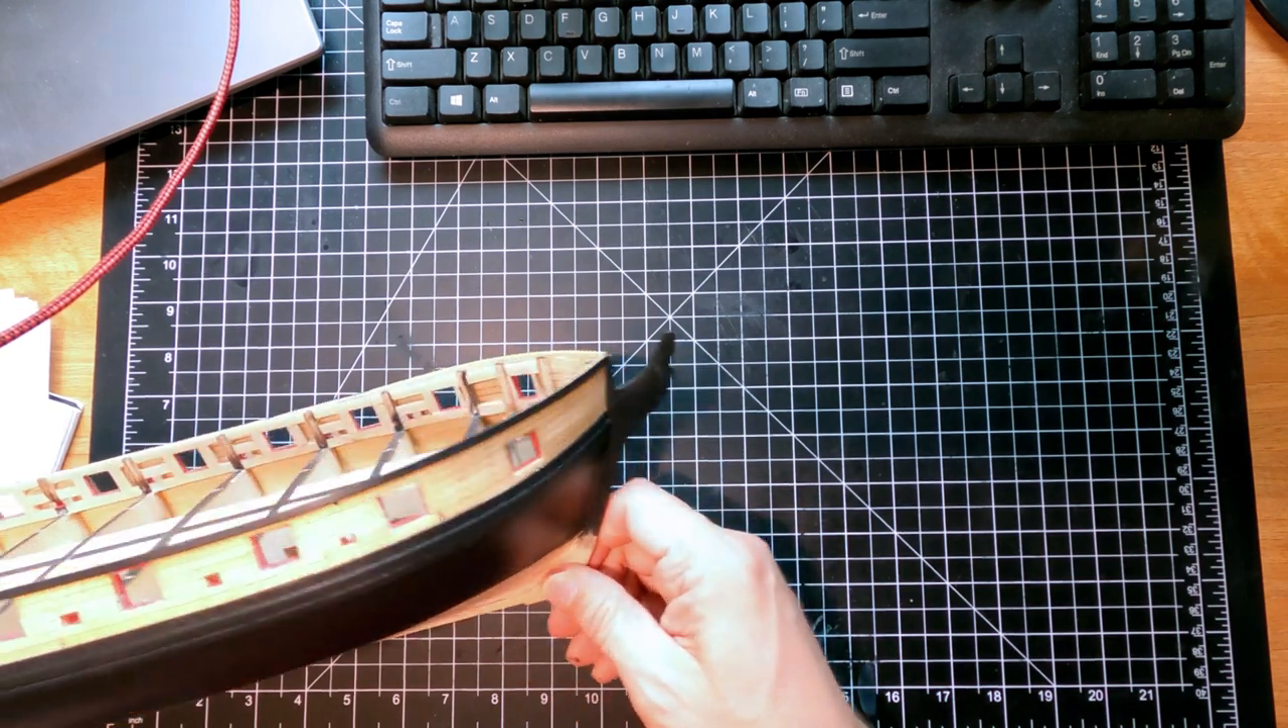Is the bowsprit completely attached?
No.